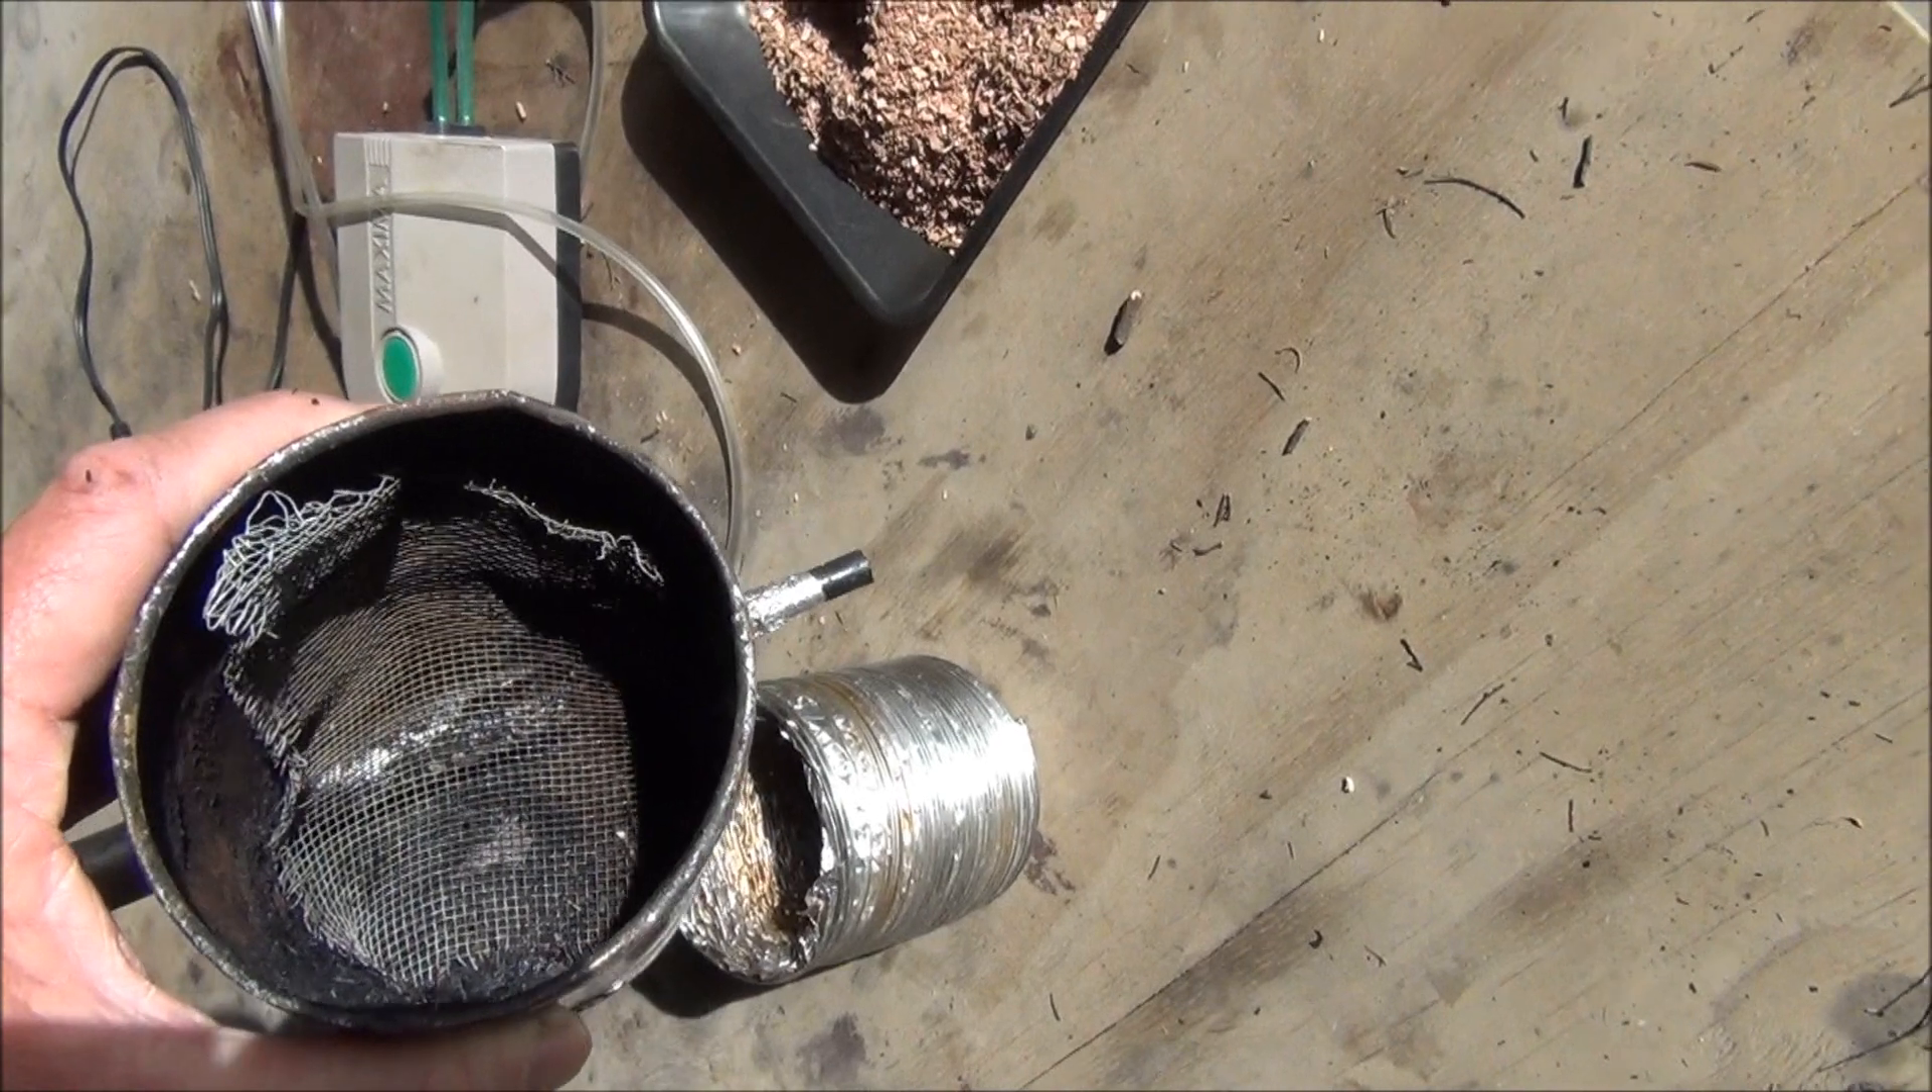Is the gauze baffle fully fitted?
Yes.